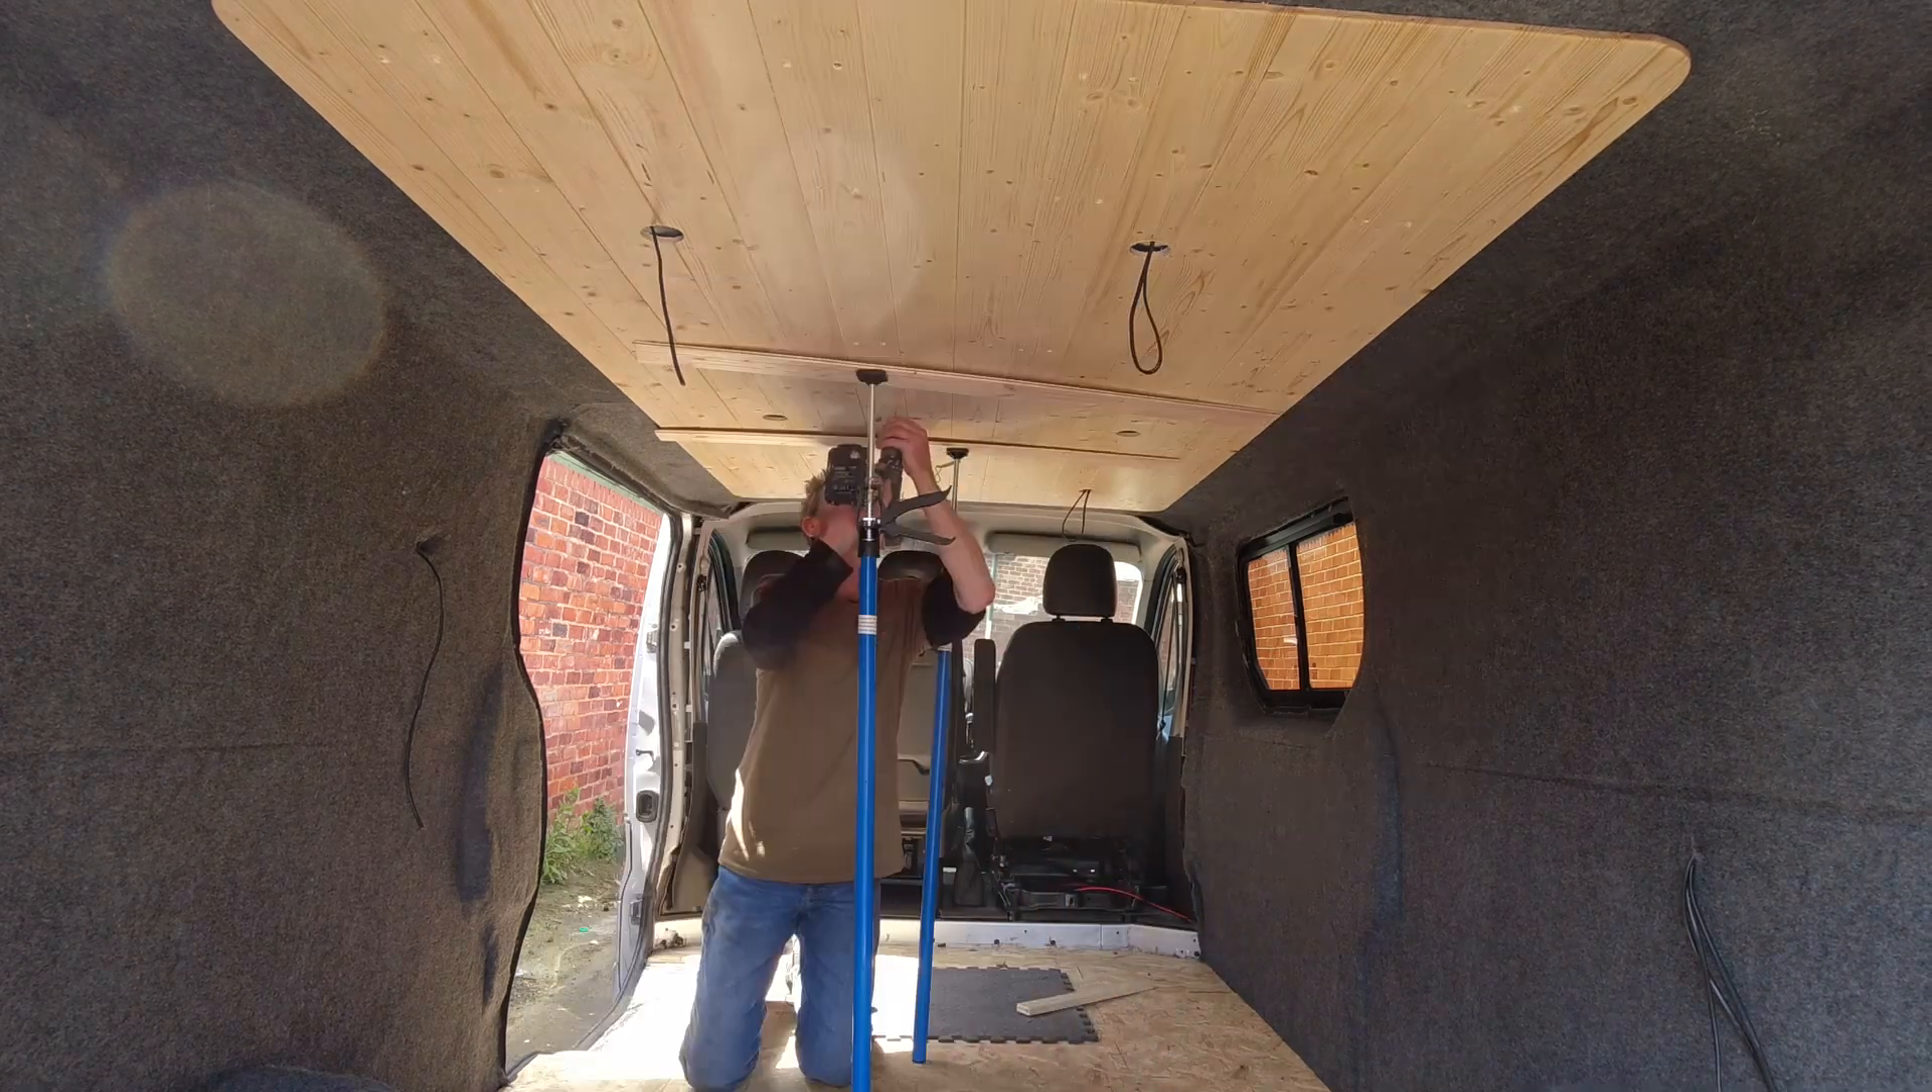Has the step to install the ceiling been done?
No.